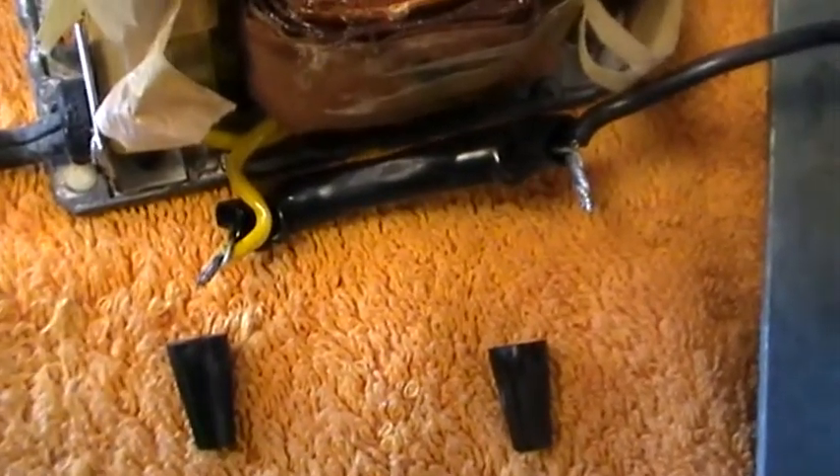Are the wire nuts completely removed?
Yes.